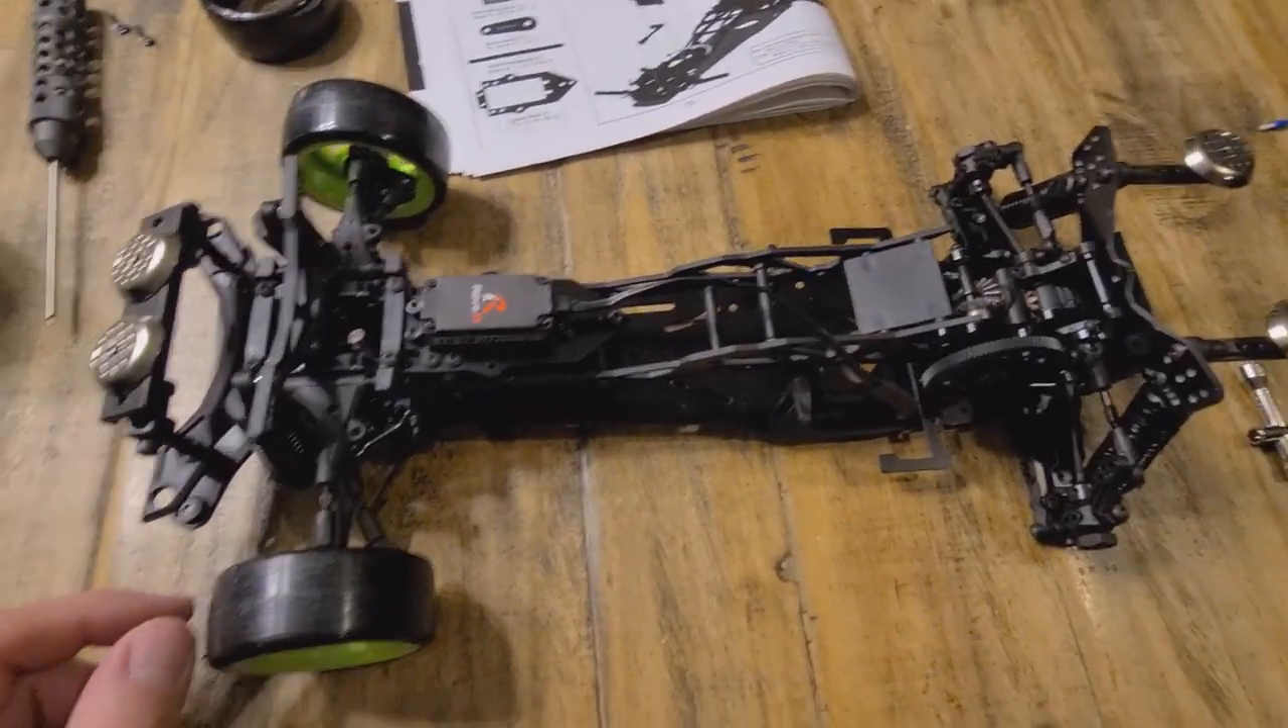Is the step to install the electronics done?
No.